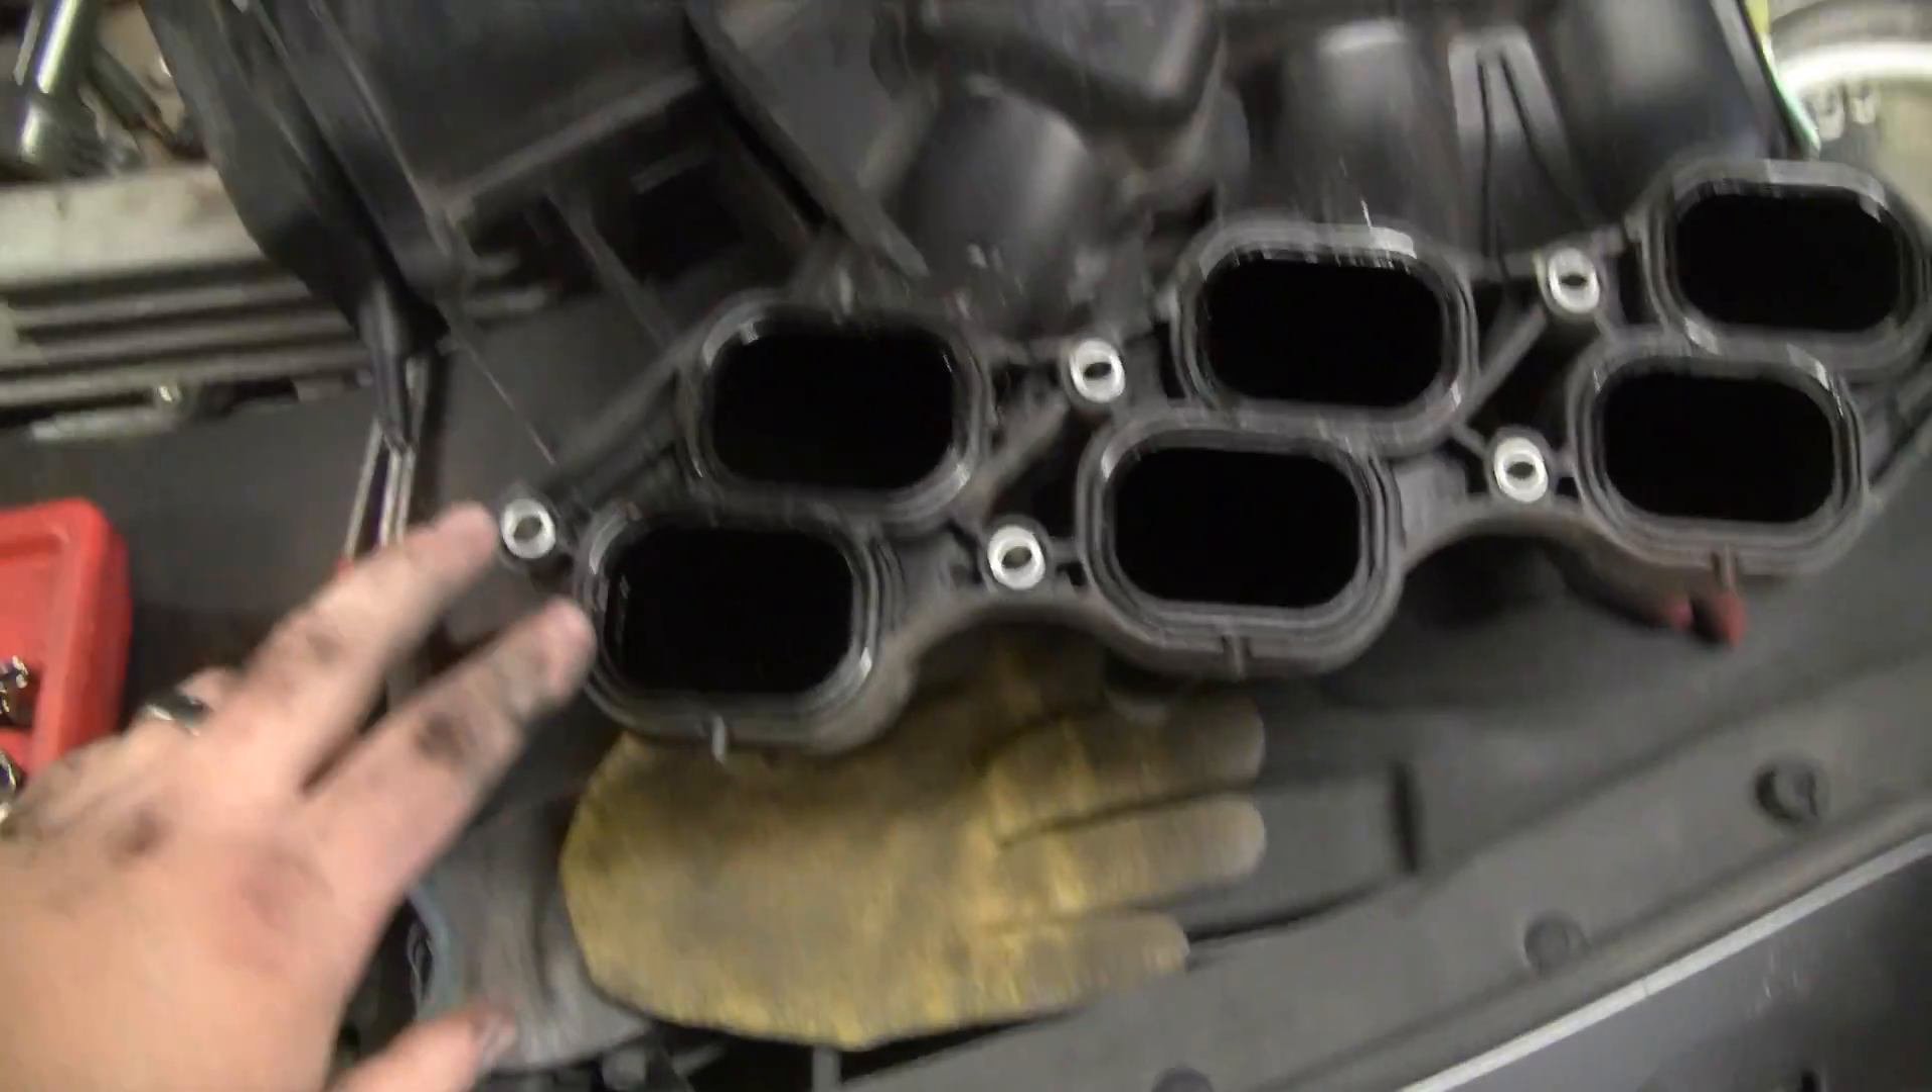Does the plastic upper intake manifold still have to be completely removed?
No.